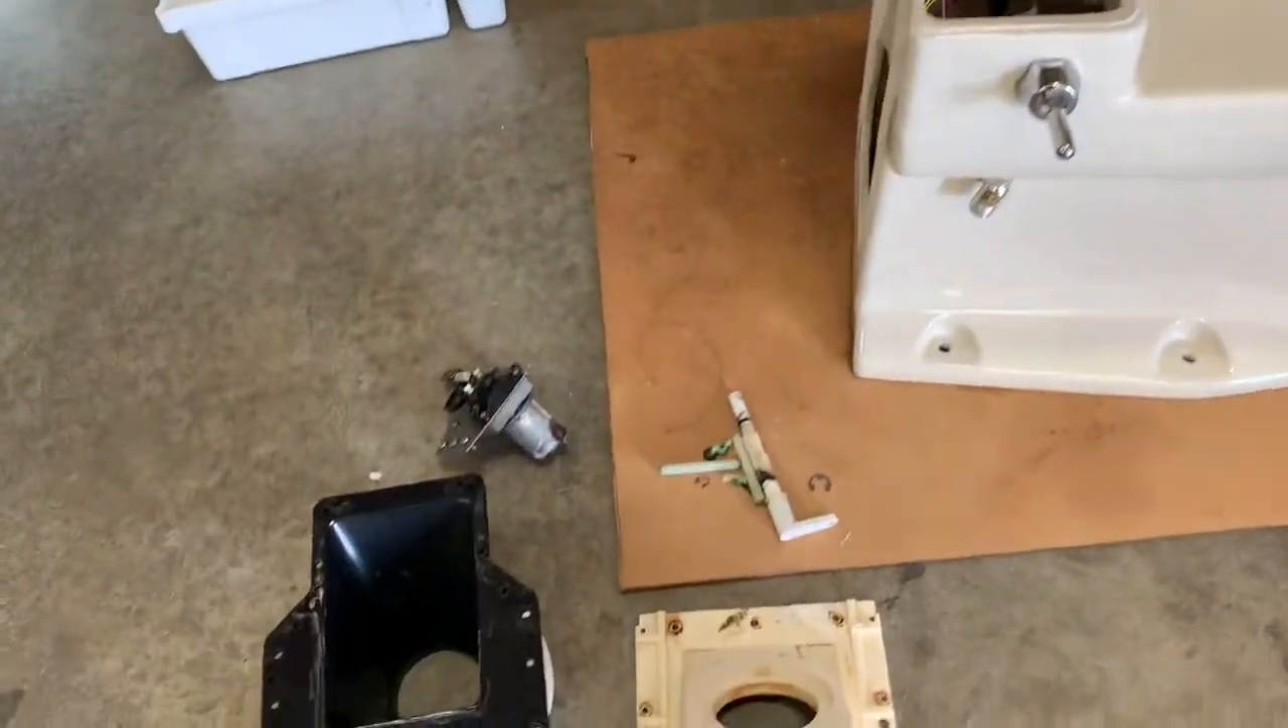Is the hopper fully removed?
Yes.